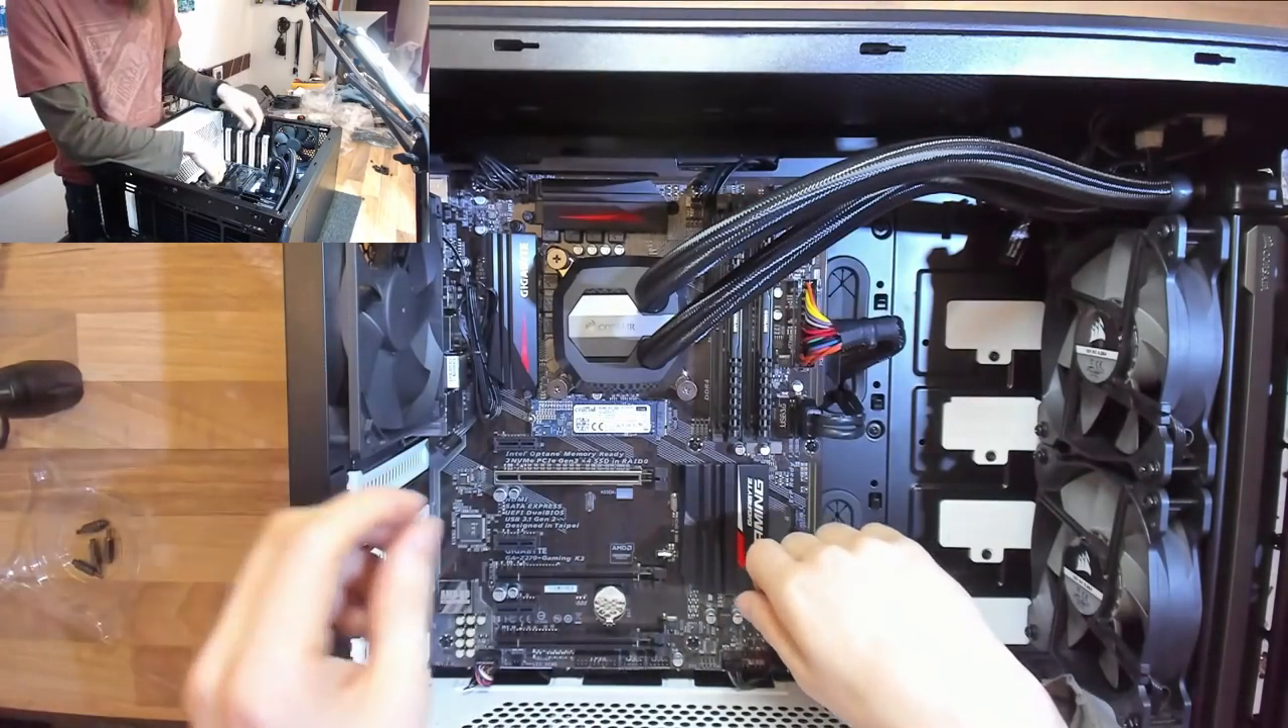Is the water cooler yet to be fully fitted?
No.